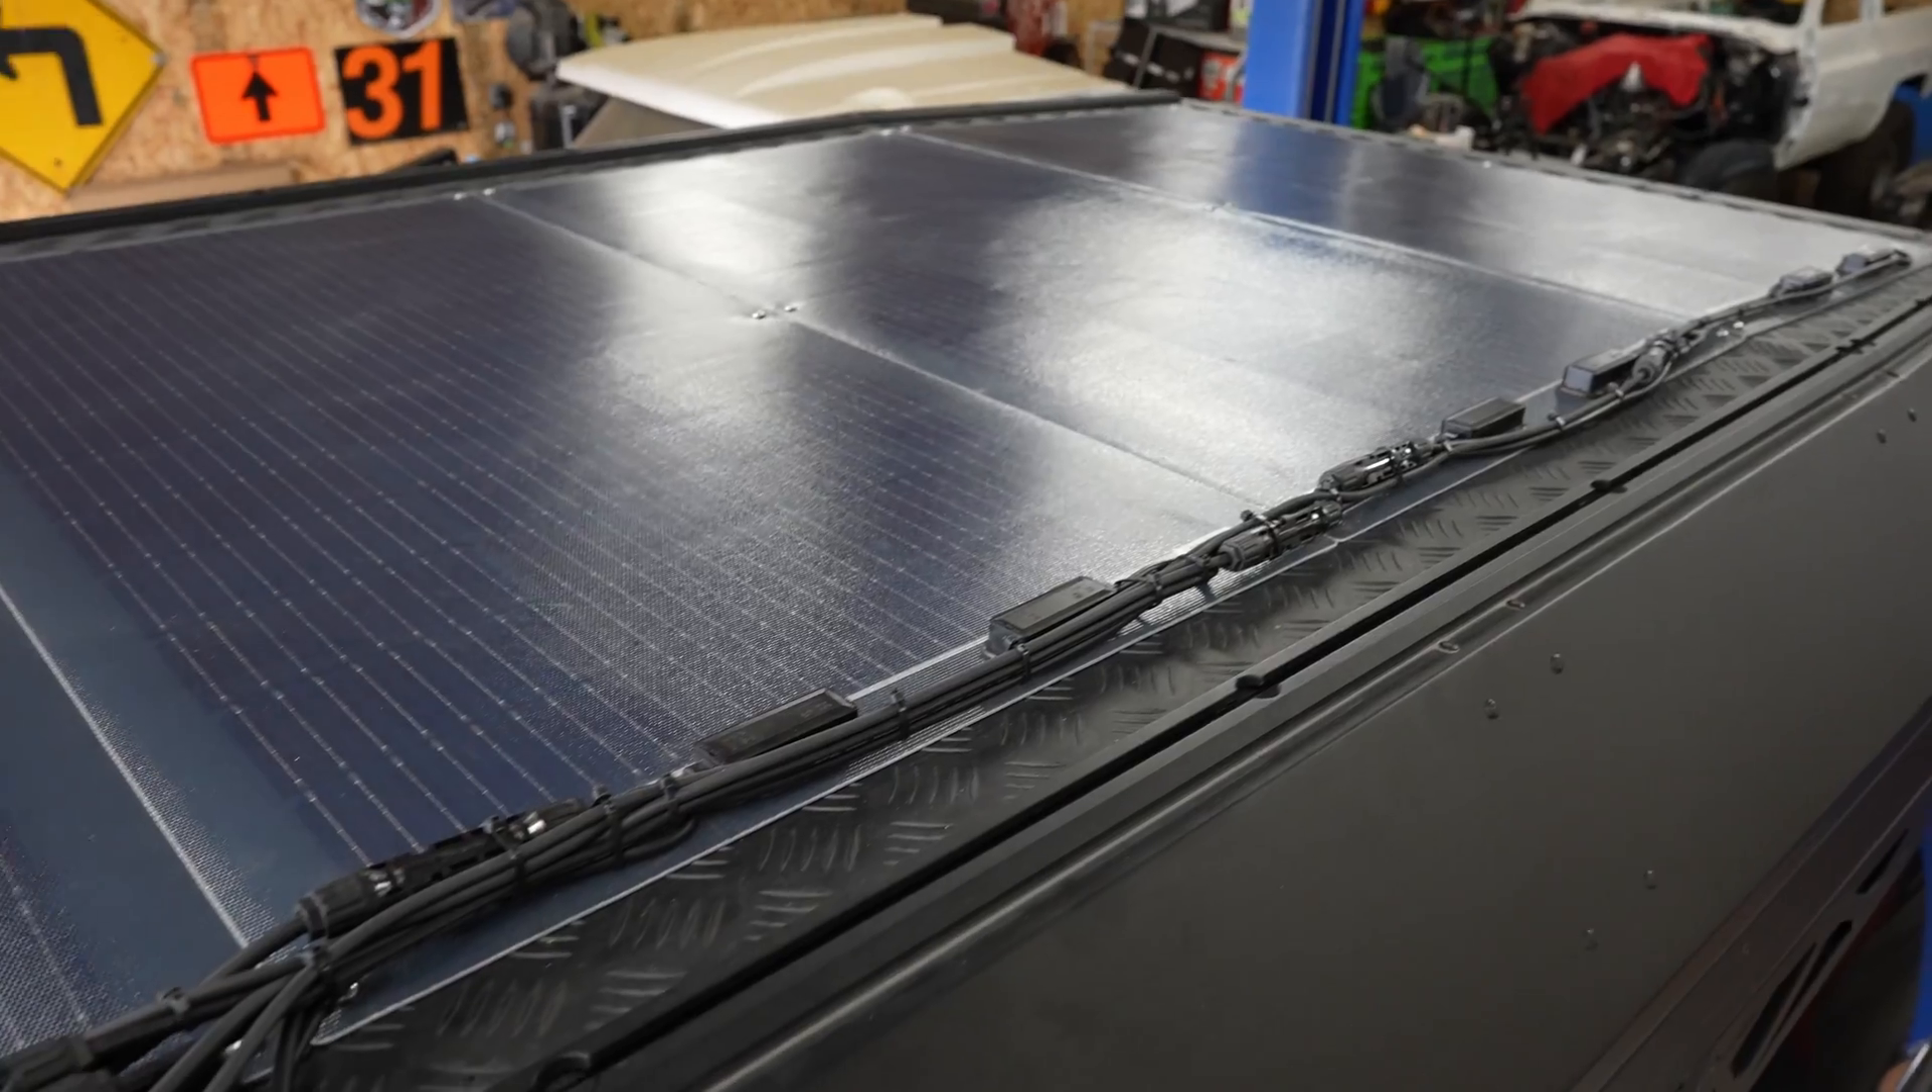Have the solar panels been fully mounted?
Yes.